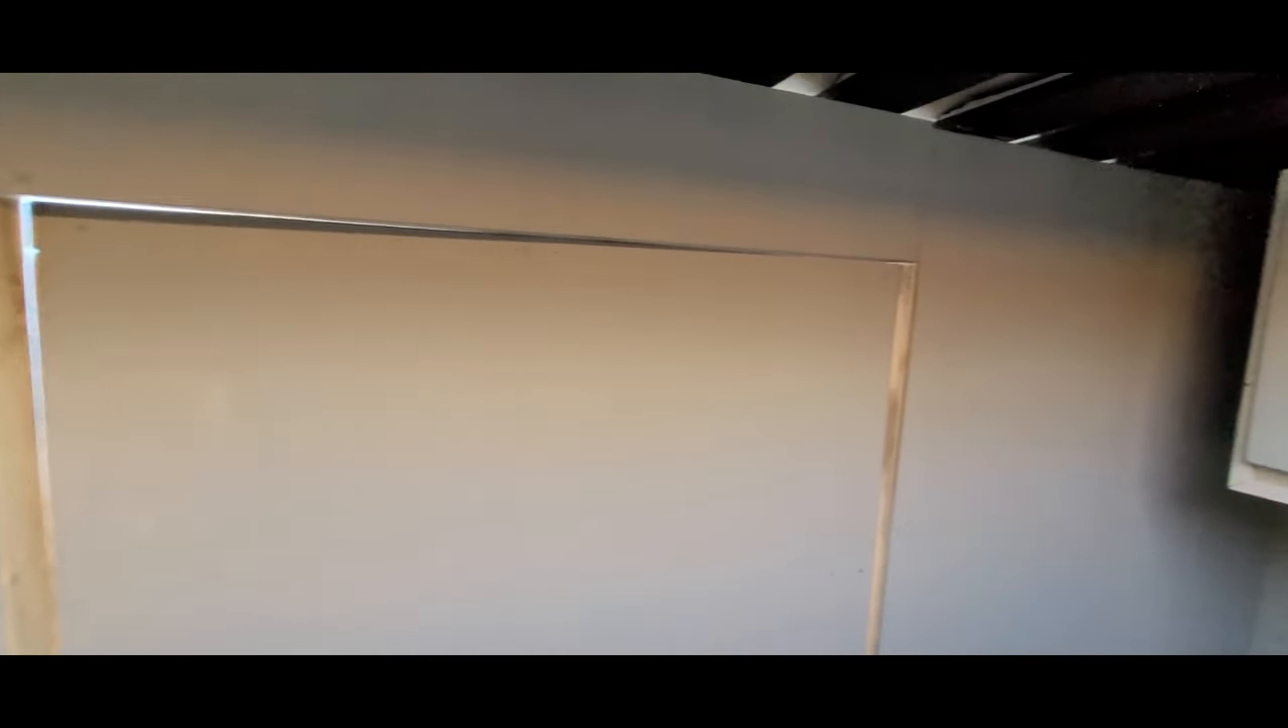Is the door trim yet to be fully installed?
Yes.